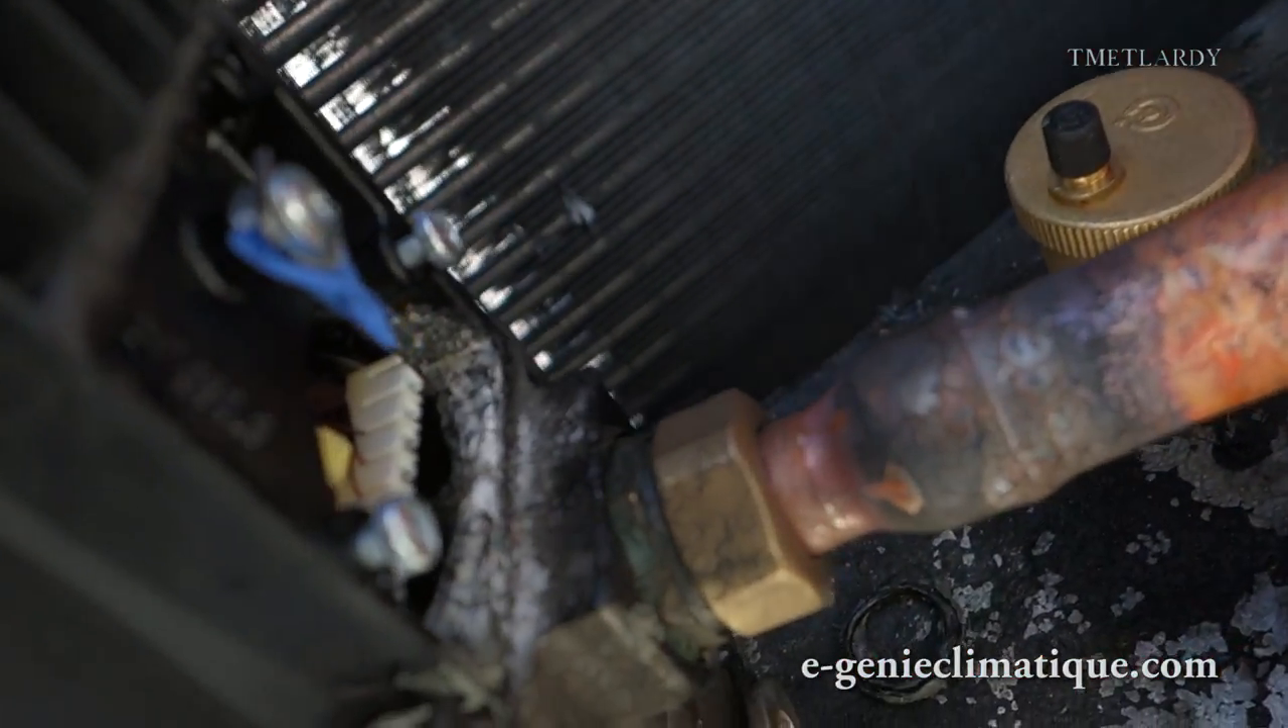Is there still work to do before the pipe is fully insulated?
Yes.